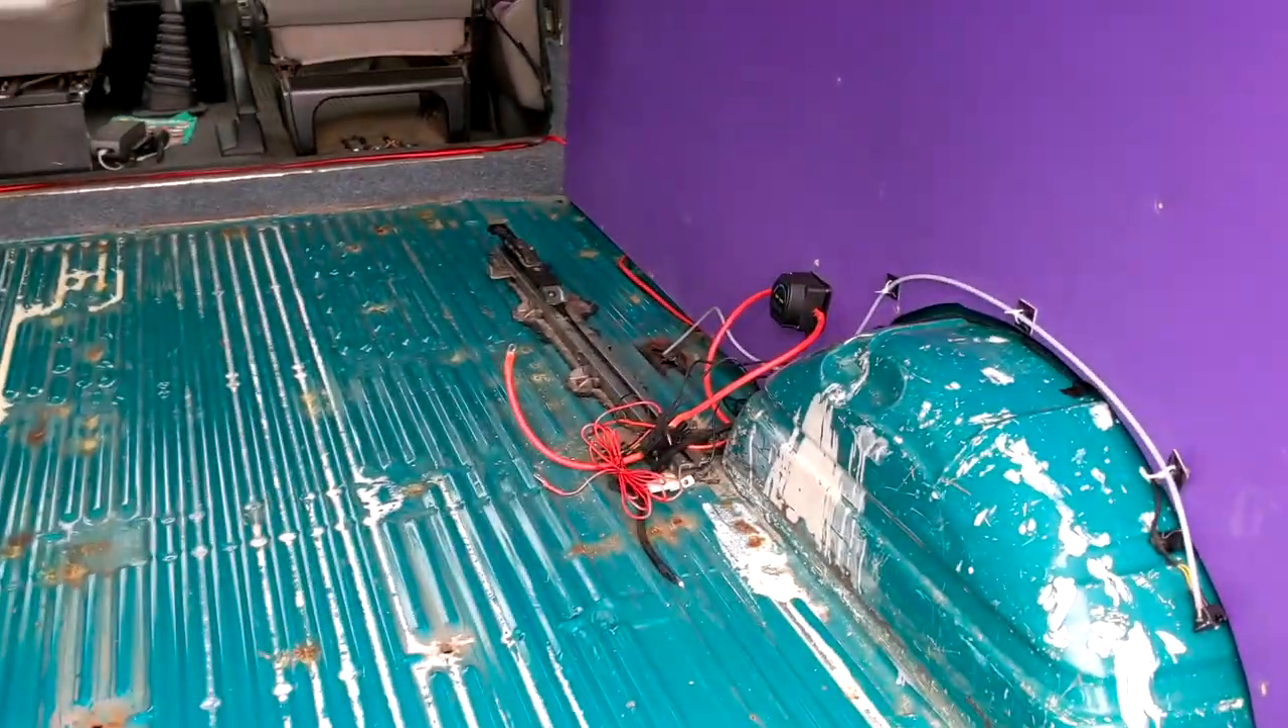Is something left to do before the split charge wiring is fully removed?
Yes.